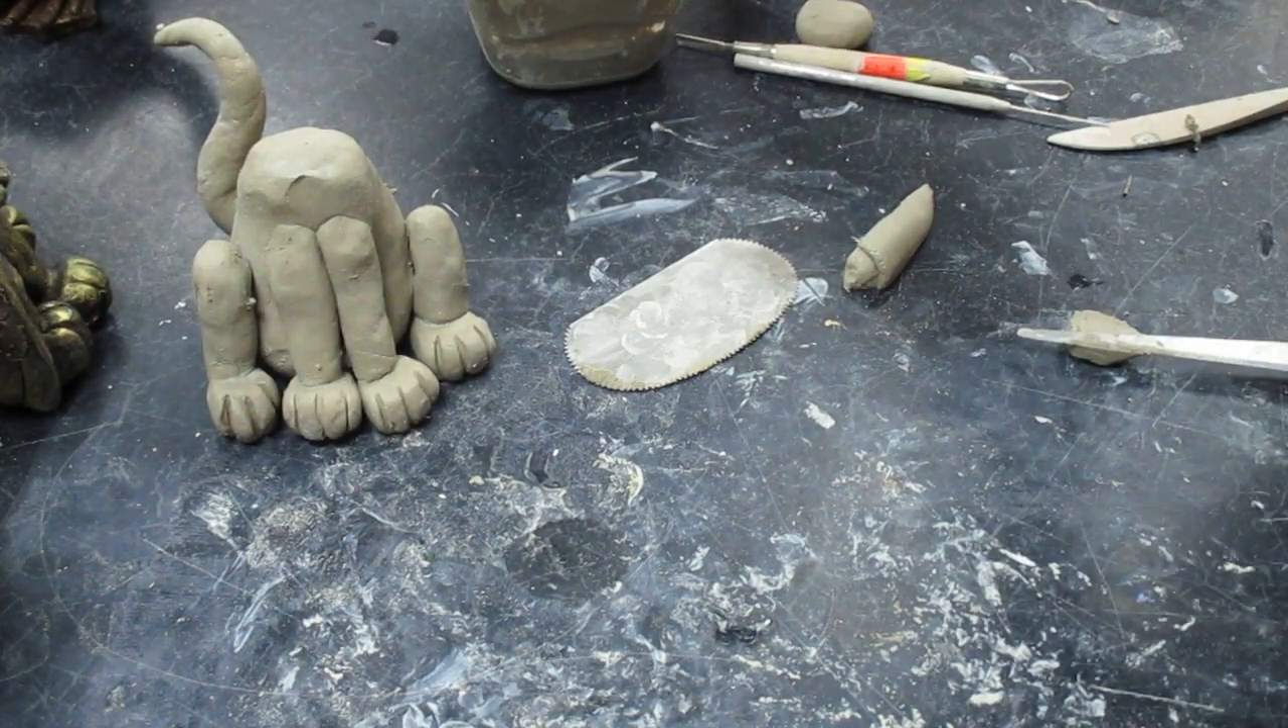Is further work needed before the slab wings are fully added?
Yes.